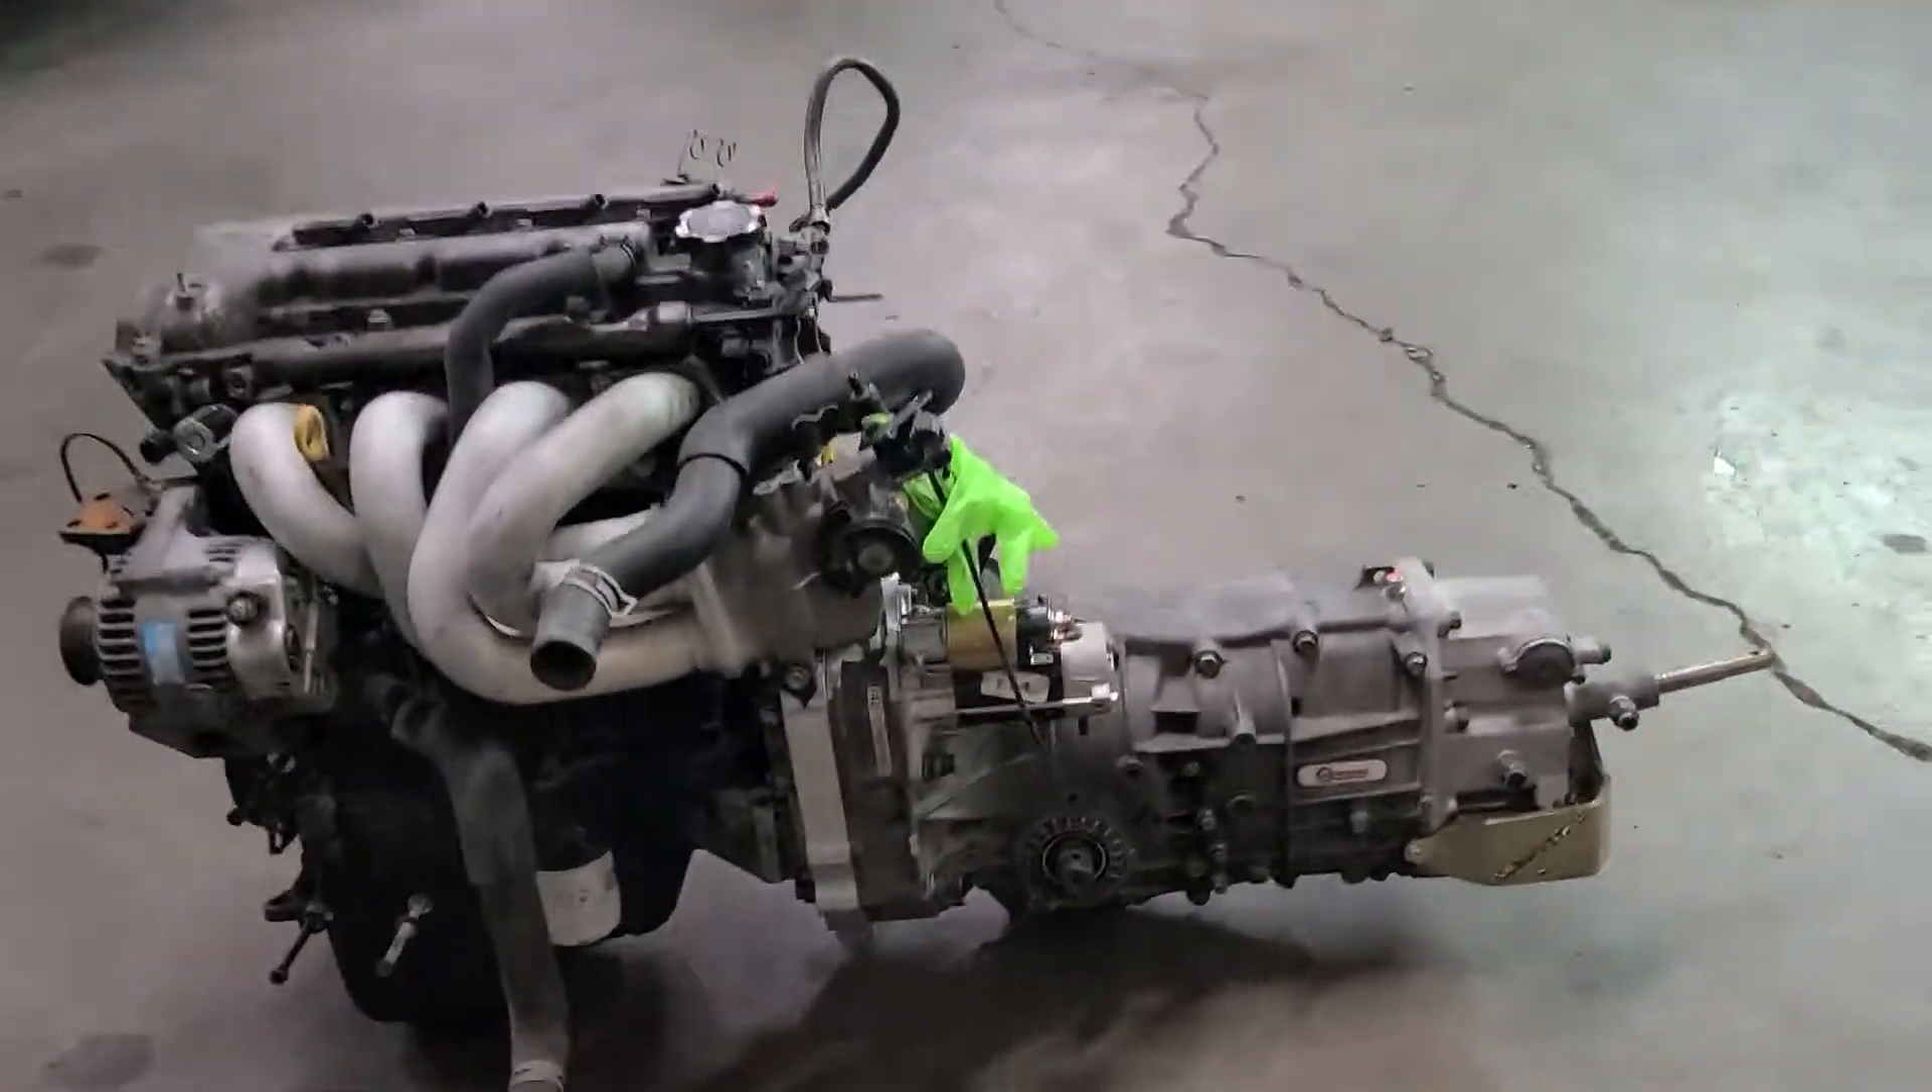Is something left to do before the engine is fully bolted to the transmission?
No.